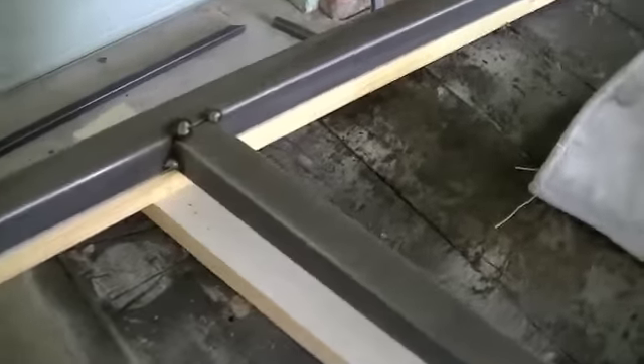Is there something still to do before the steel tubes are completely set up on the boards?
No.